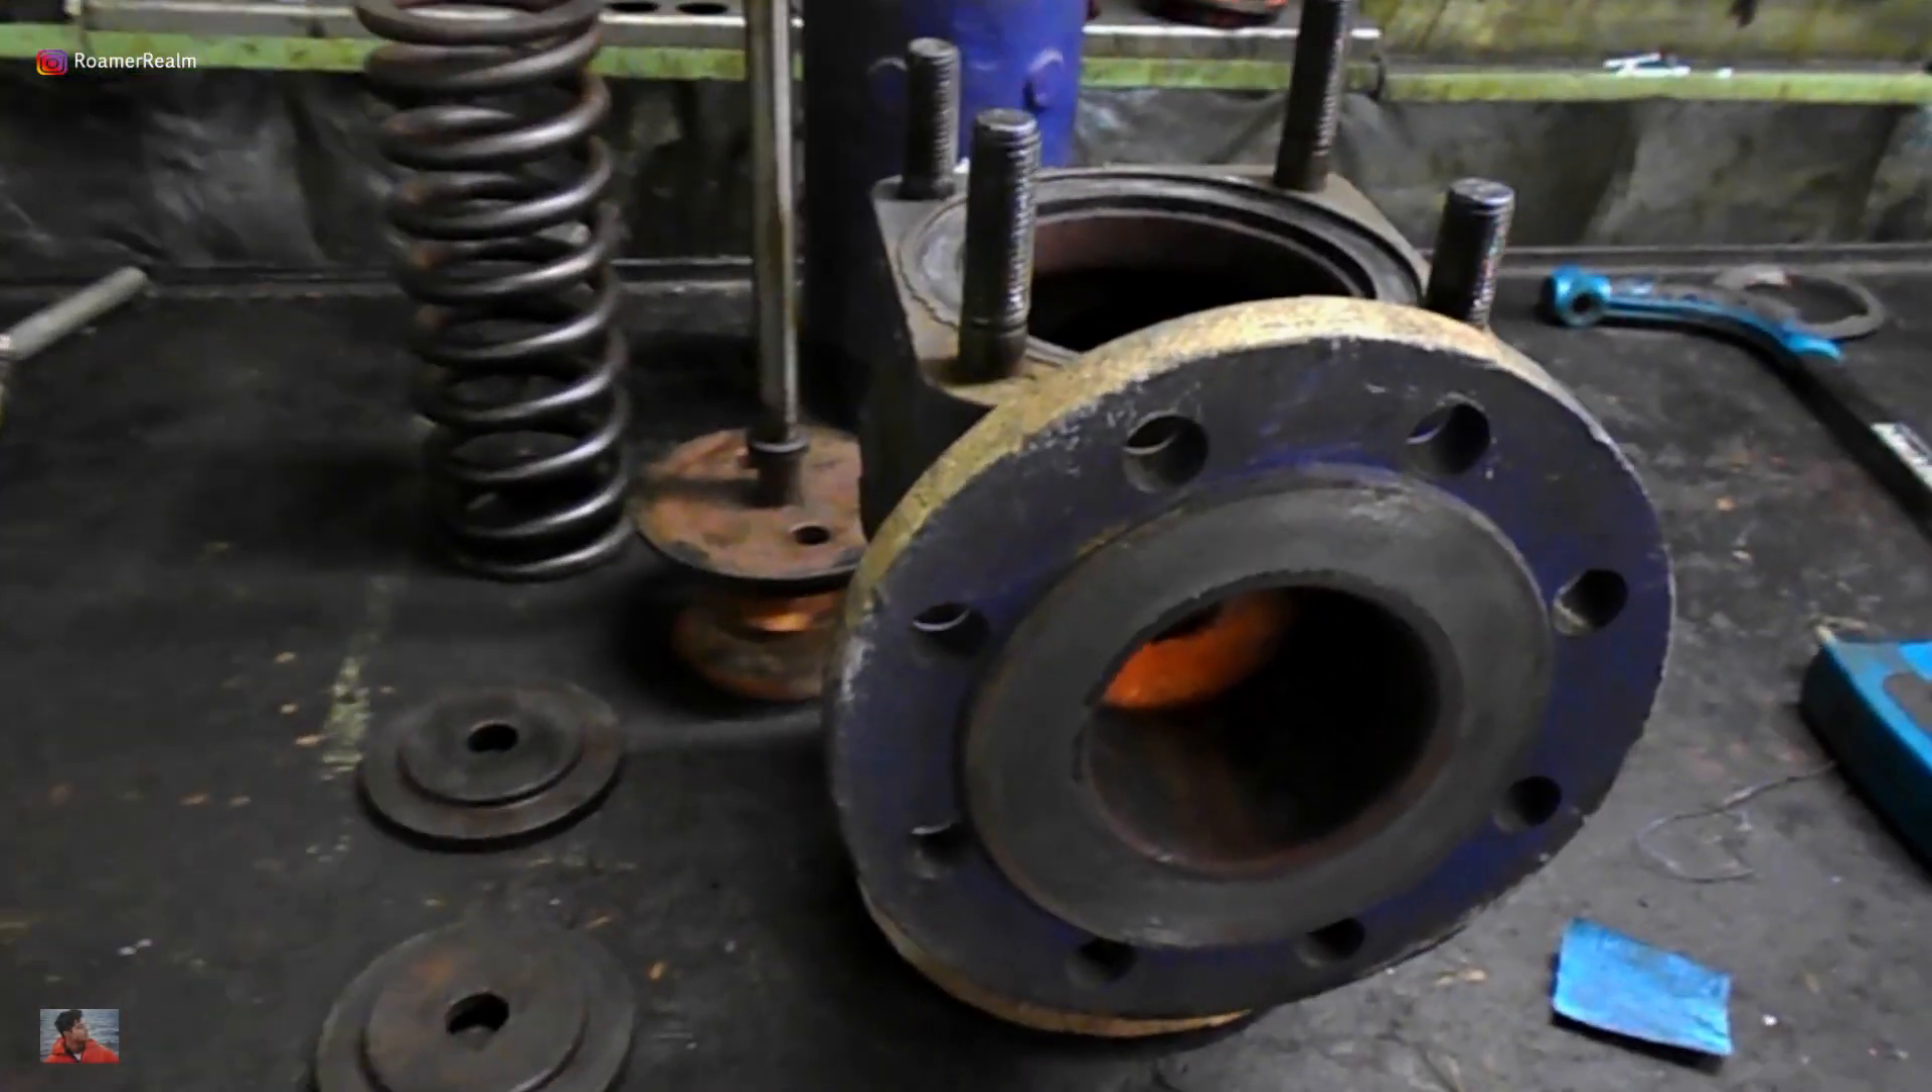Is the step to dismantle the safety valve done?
Yes.